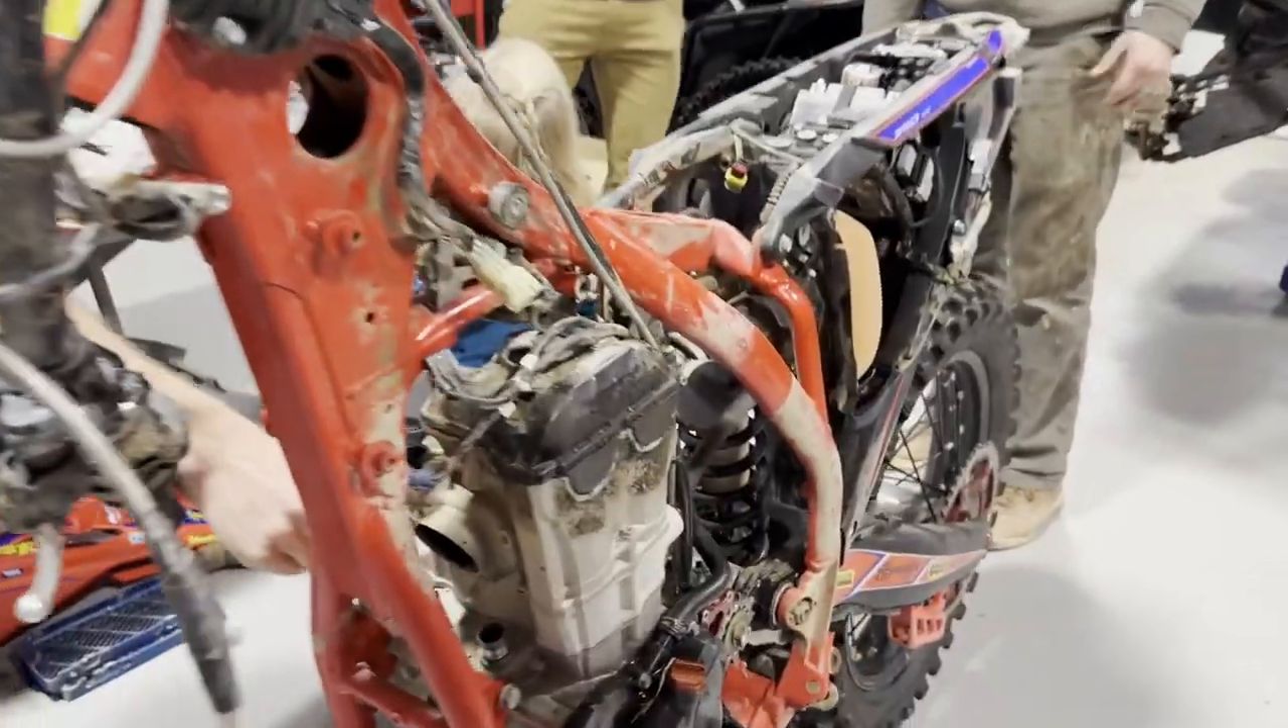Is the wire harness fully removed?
No.